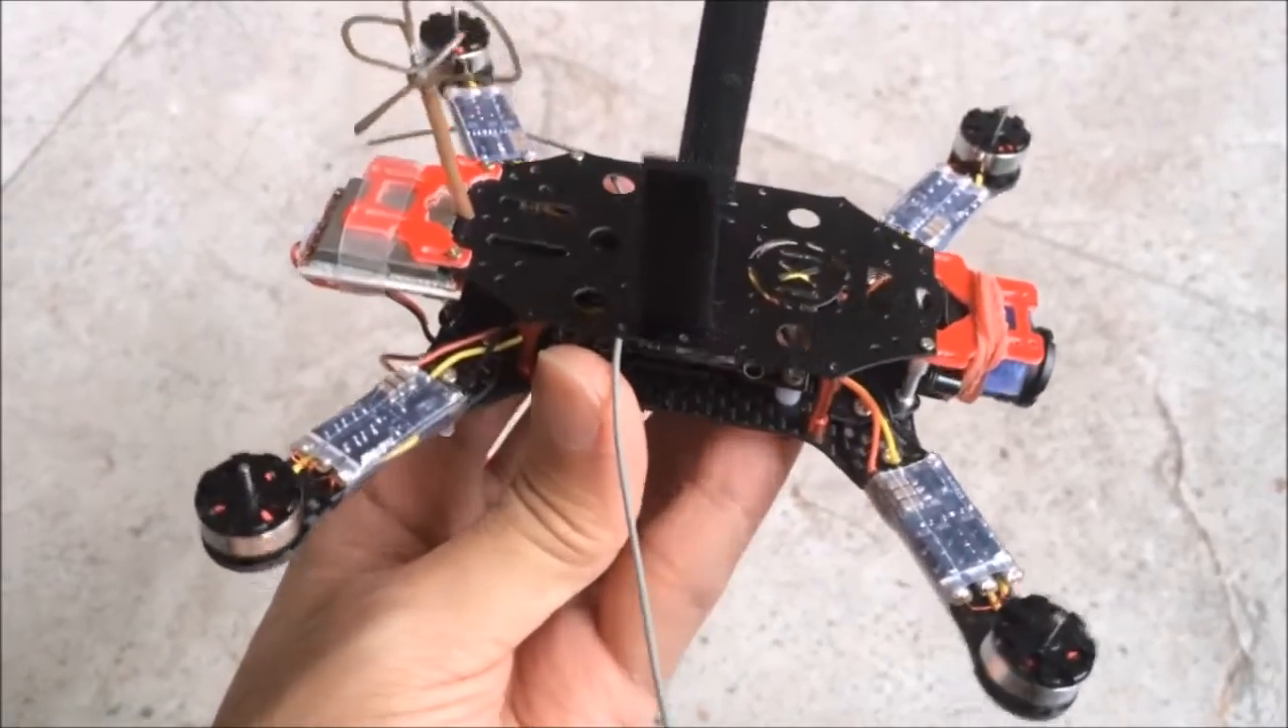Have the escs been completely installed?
Yes.